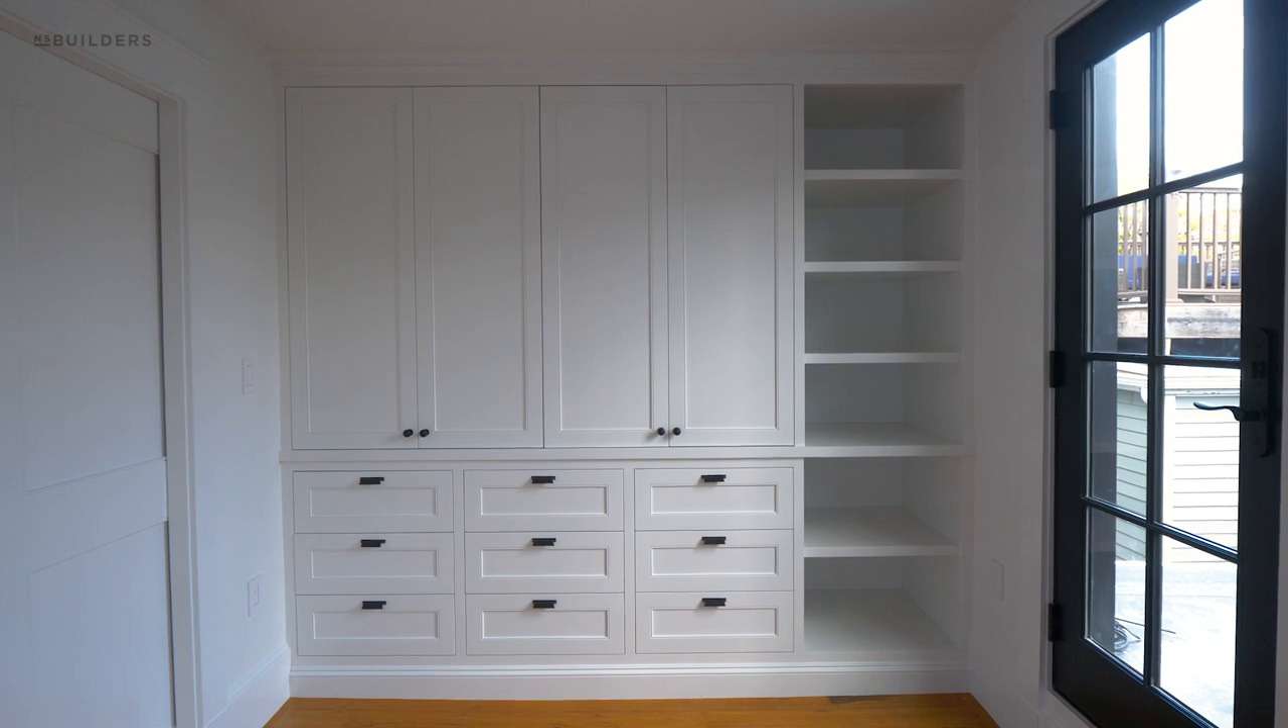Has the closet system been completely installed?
Yes.